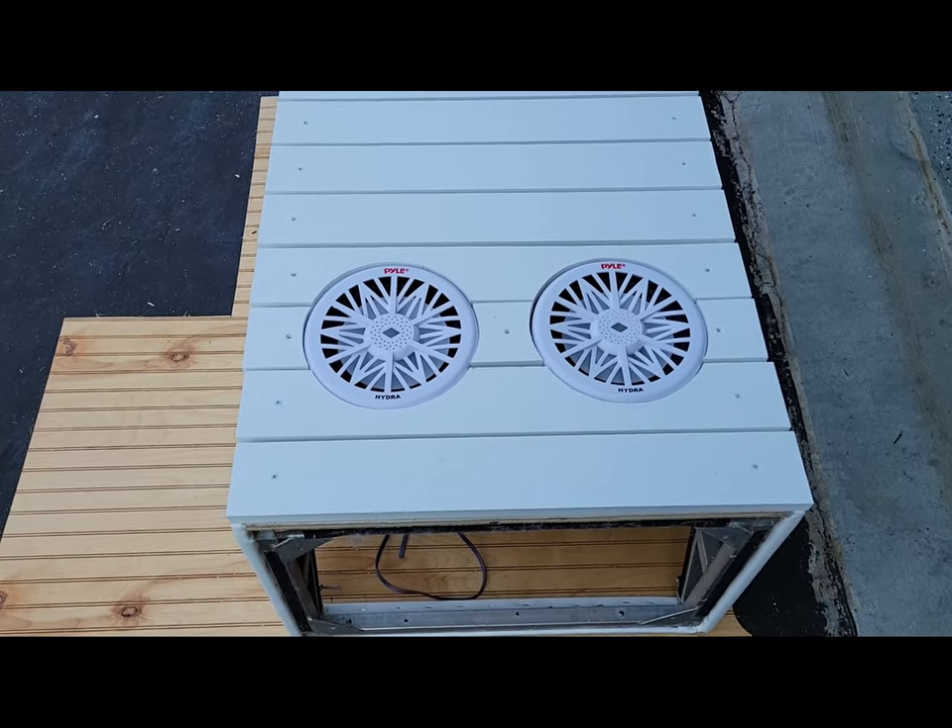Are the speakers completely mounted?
Yes.